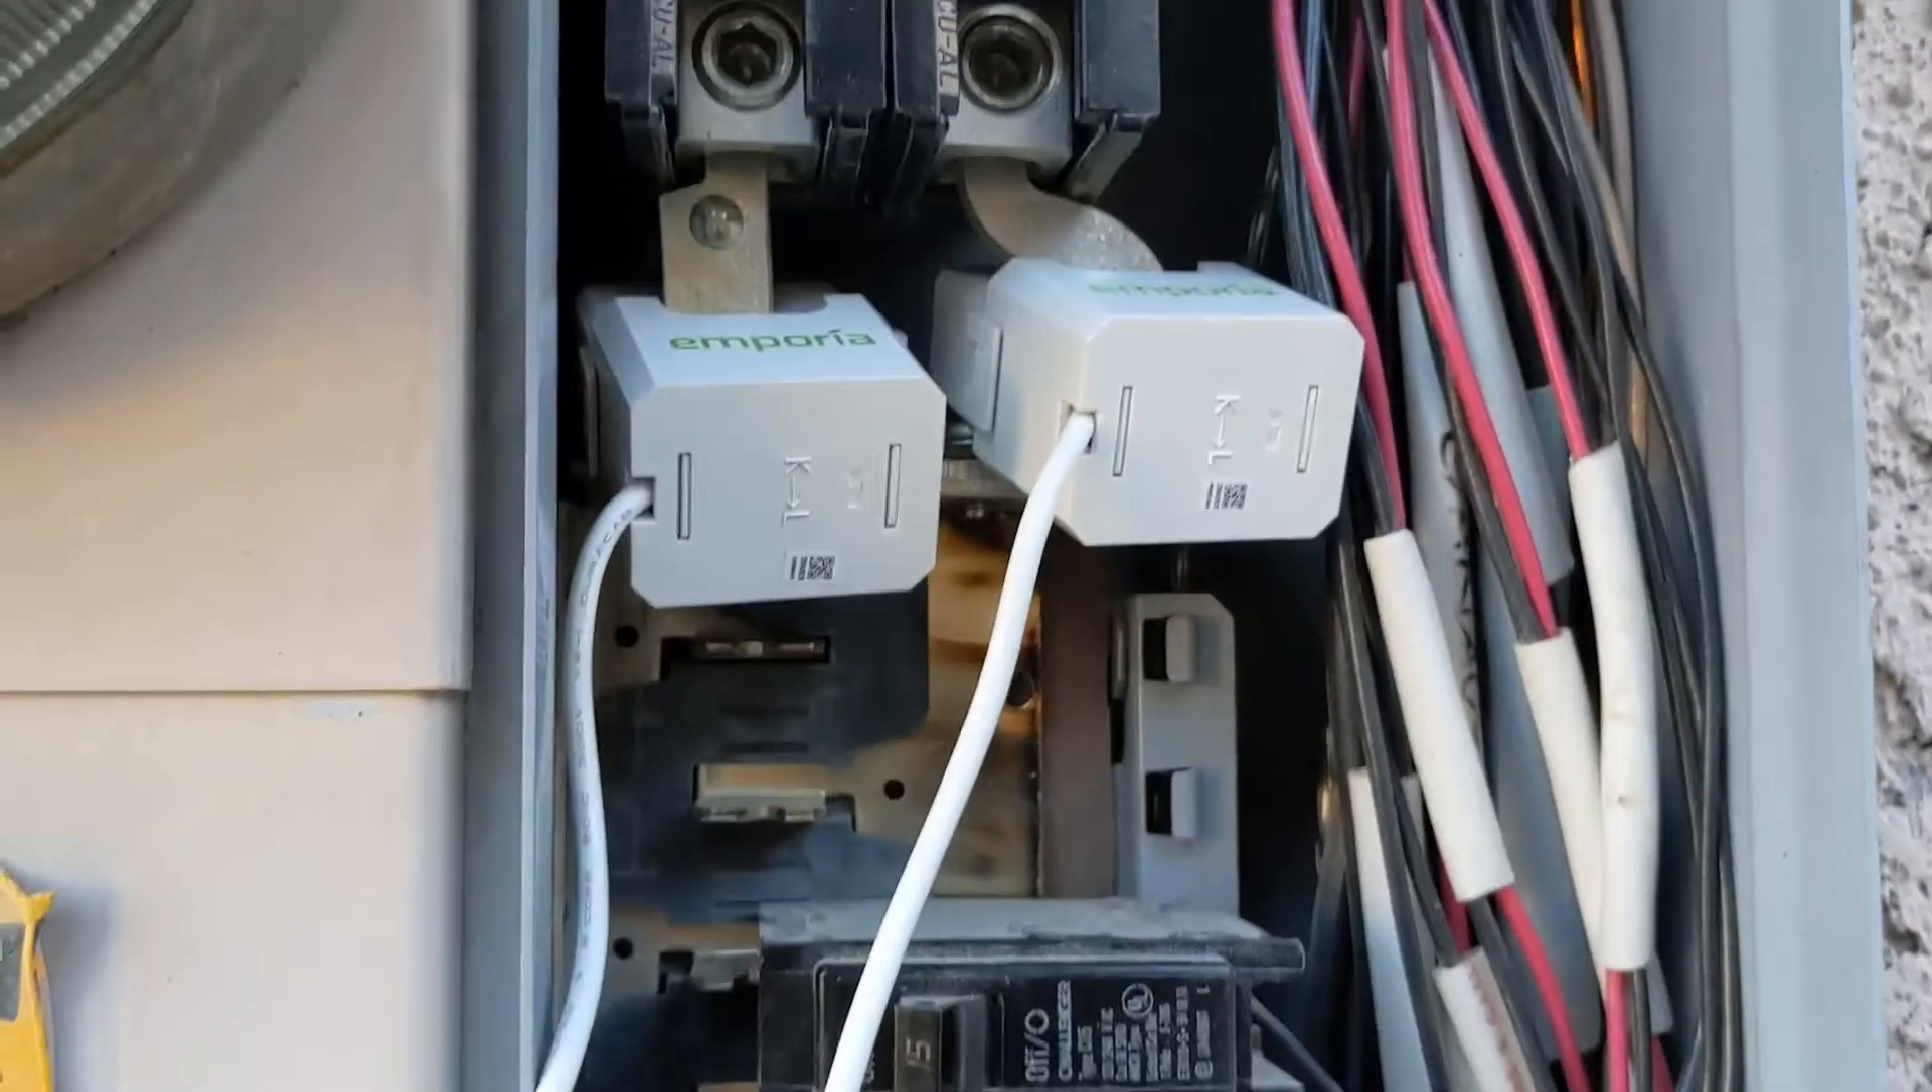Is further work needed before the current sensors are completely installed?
No.